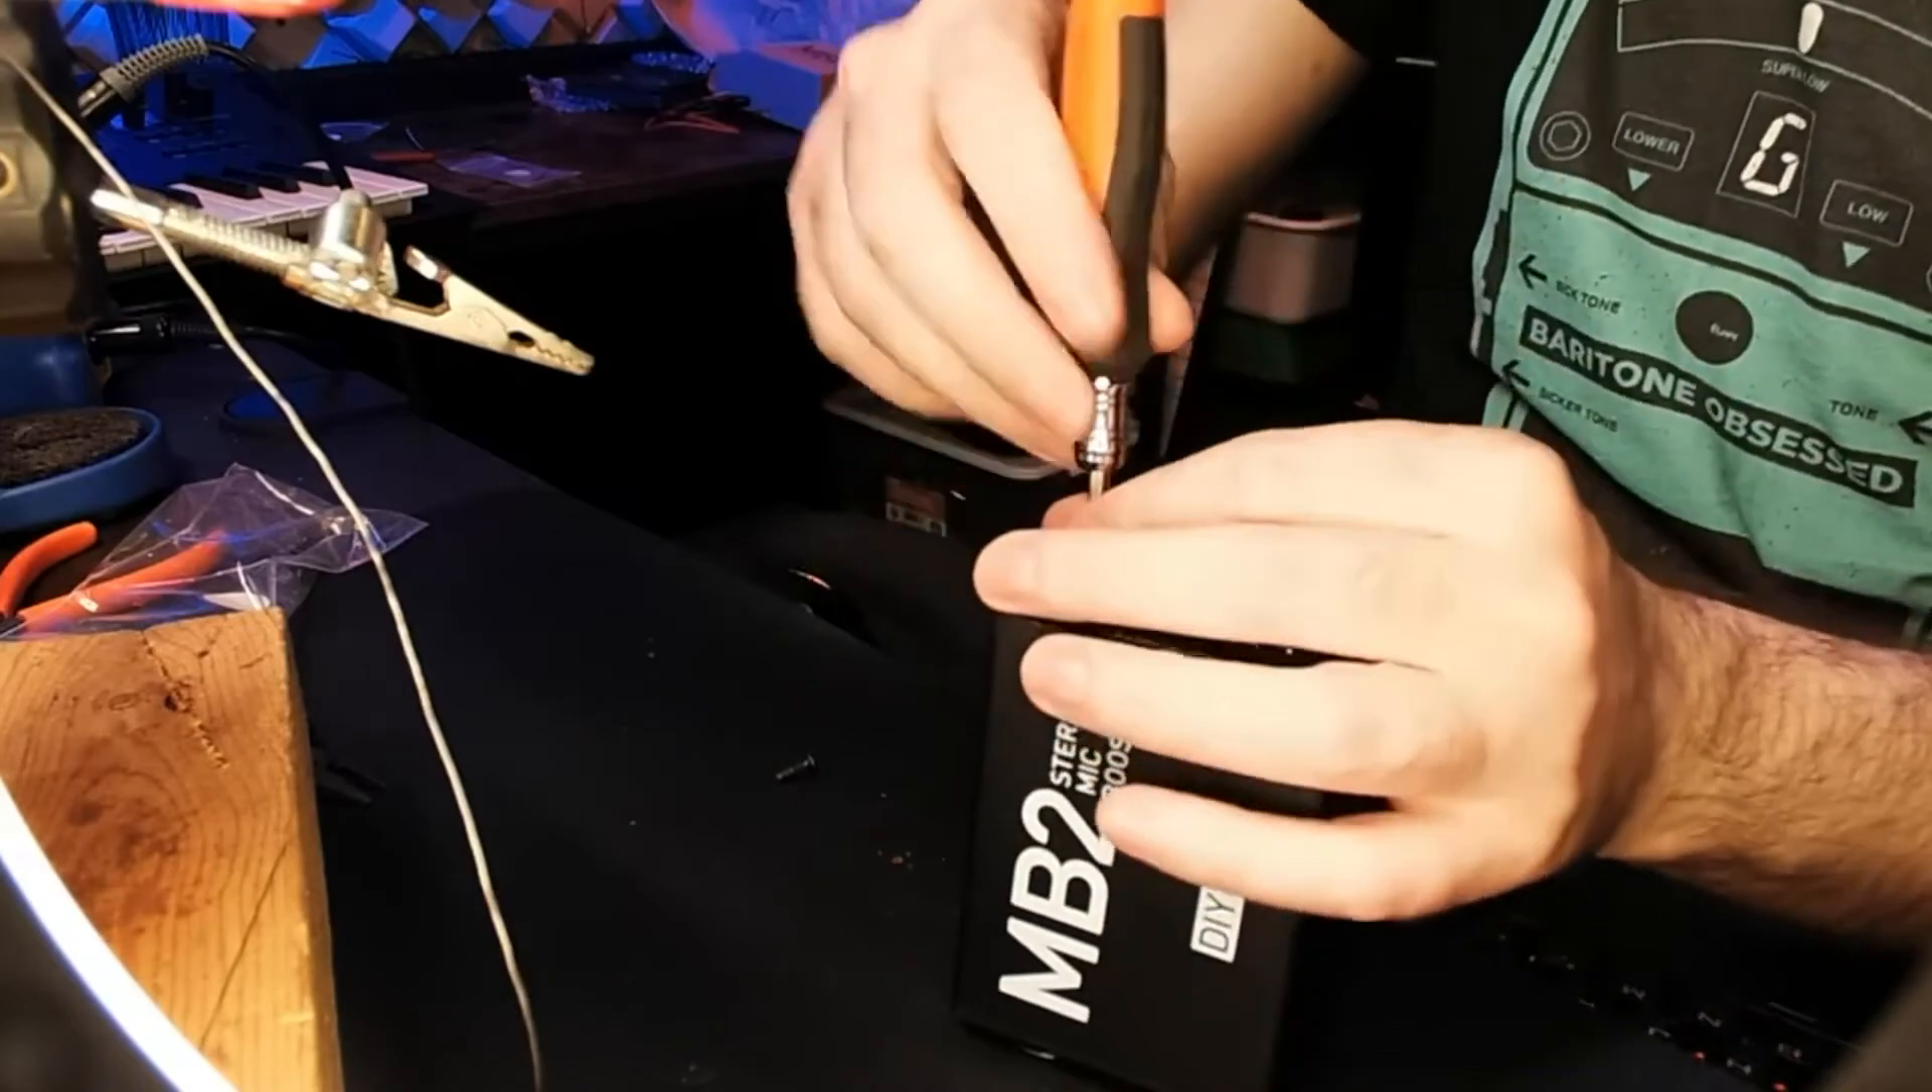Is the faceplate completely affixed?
No.